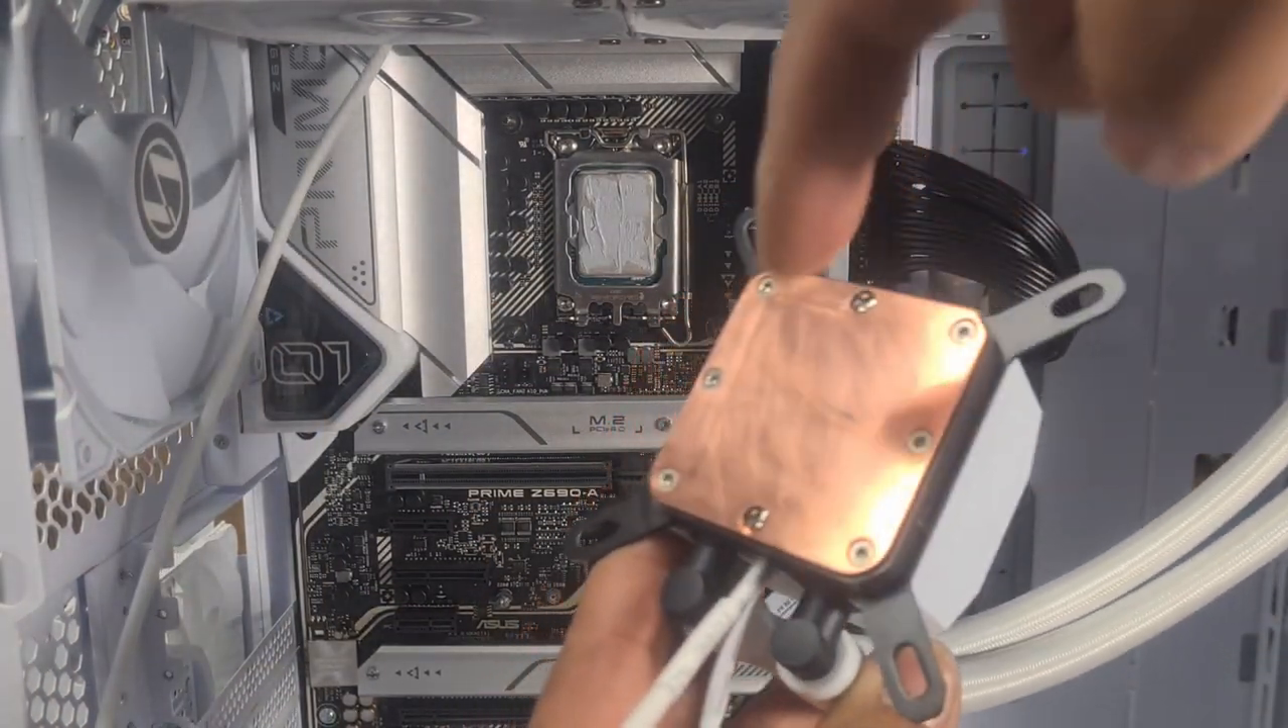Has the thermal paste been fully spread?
Yes.